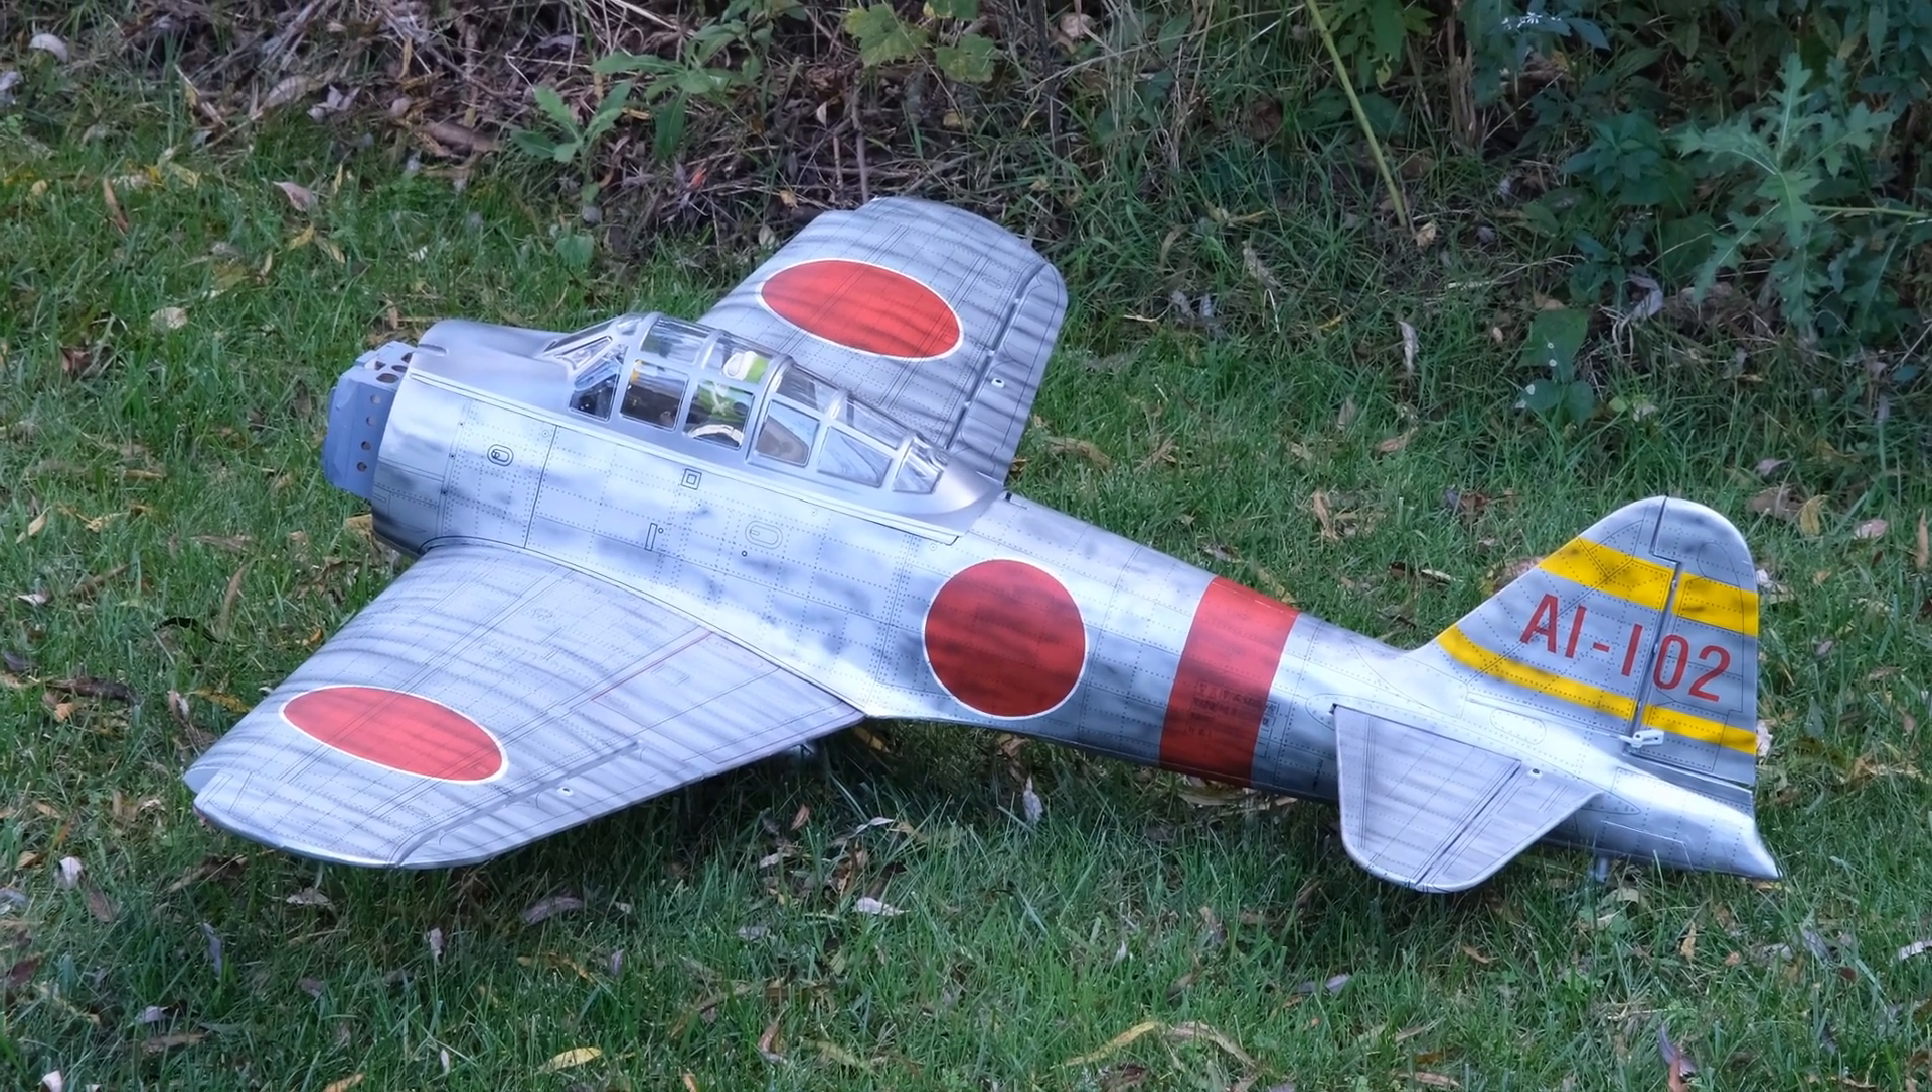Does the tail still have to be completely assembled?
No.